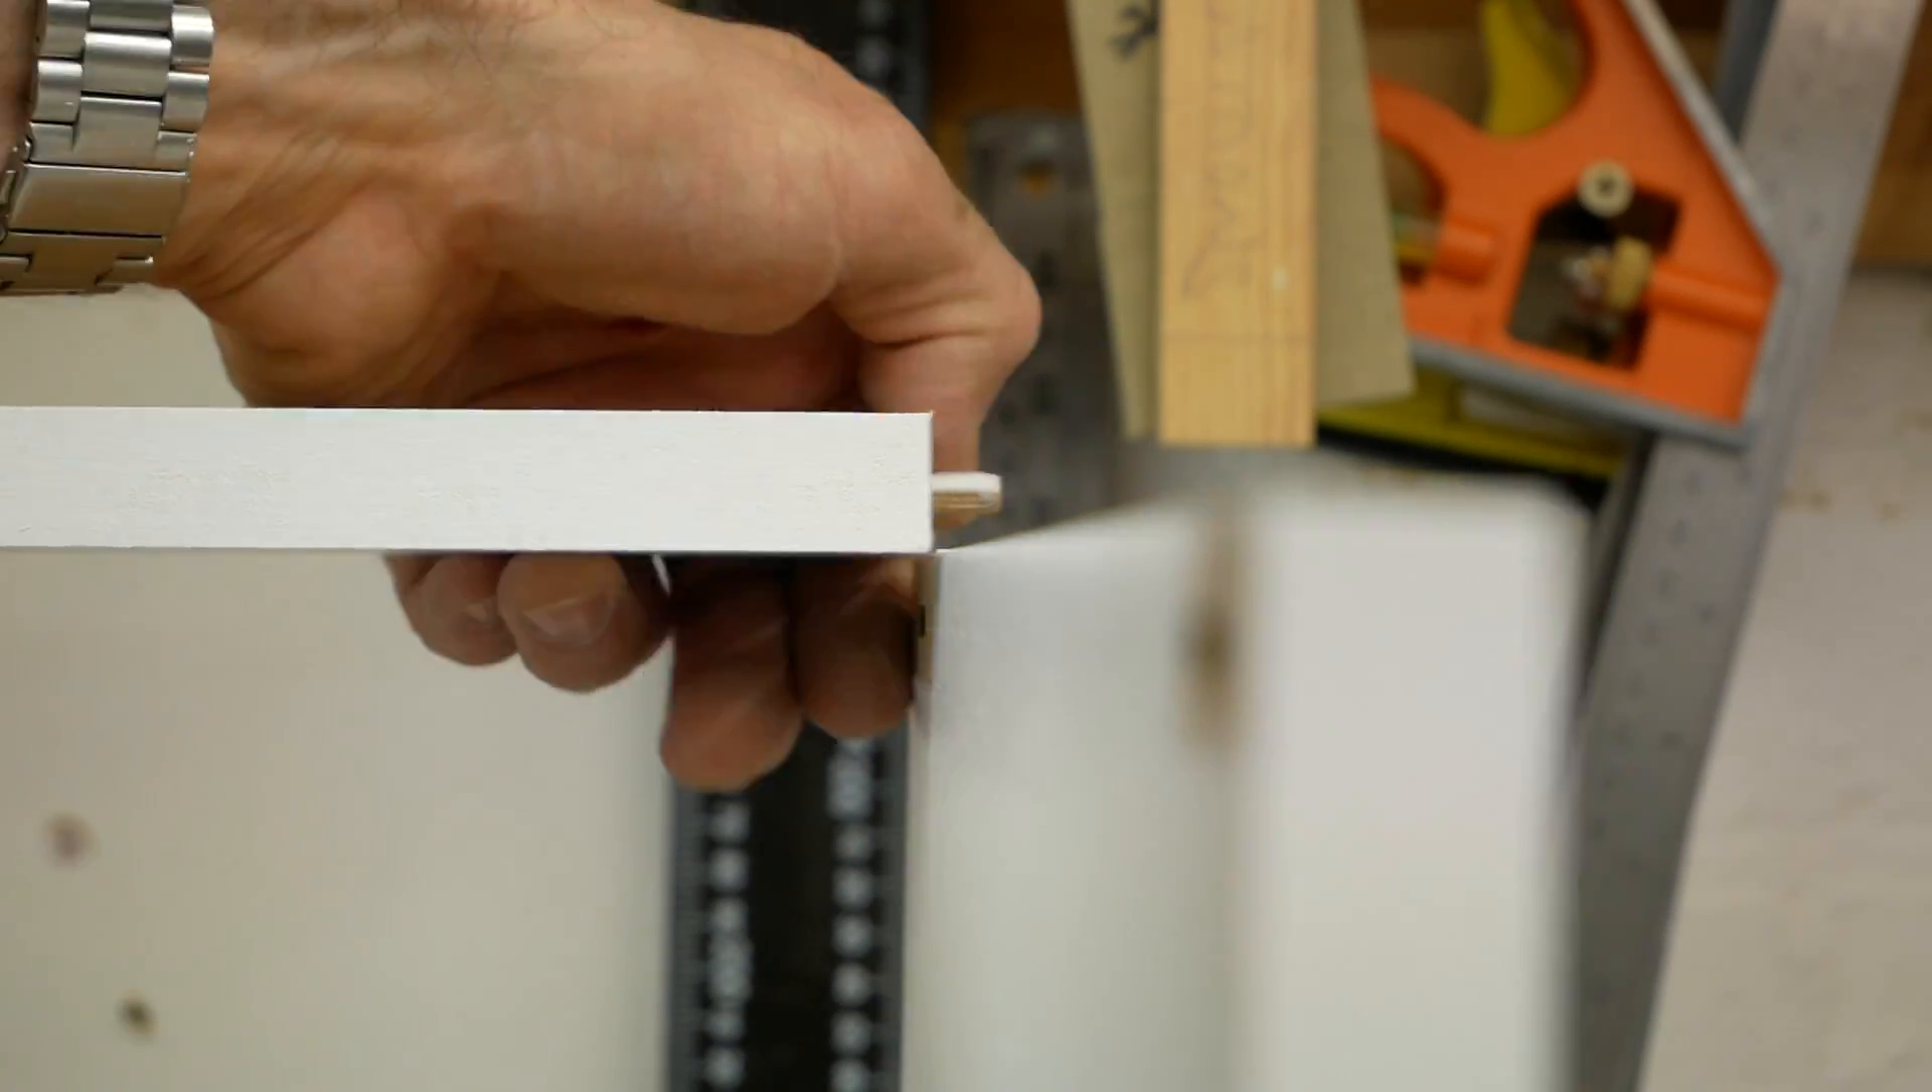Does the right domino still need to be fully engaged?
Yes.